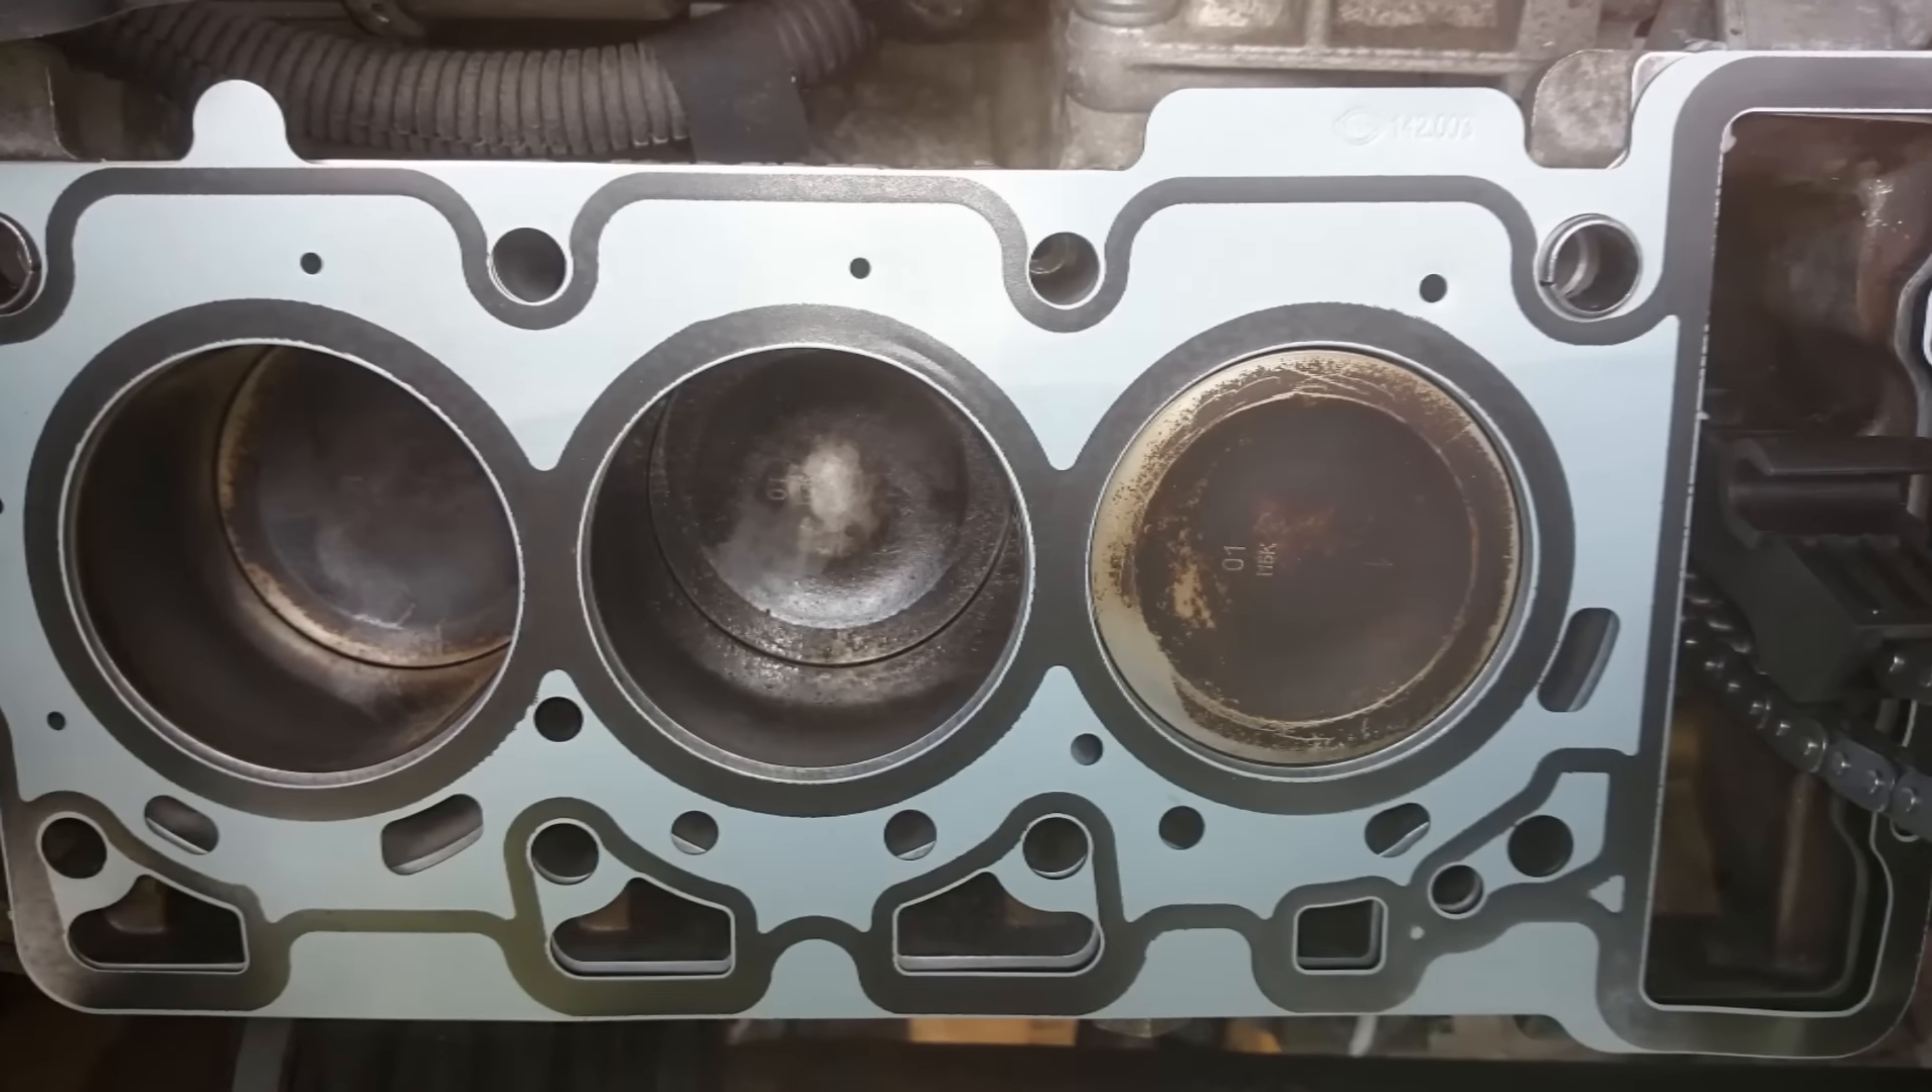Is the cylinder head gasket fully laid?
Yes.